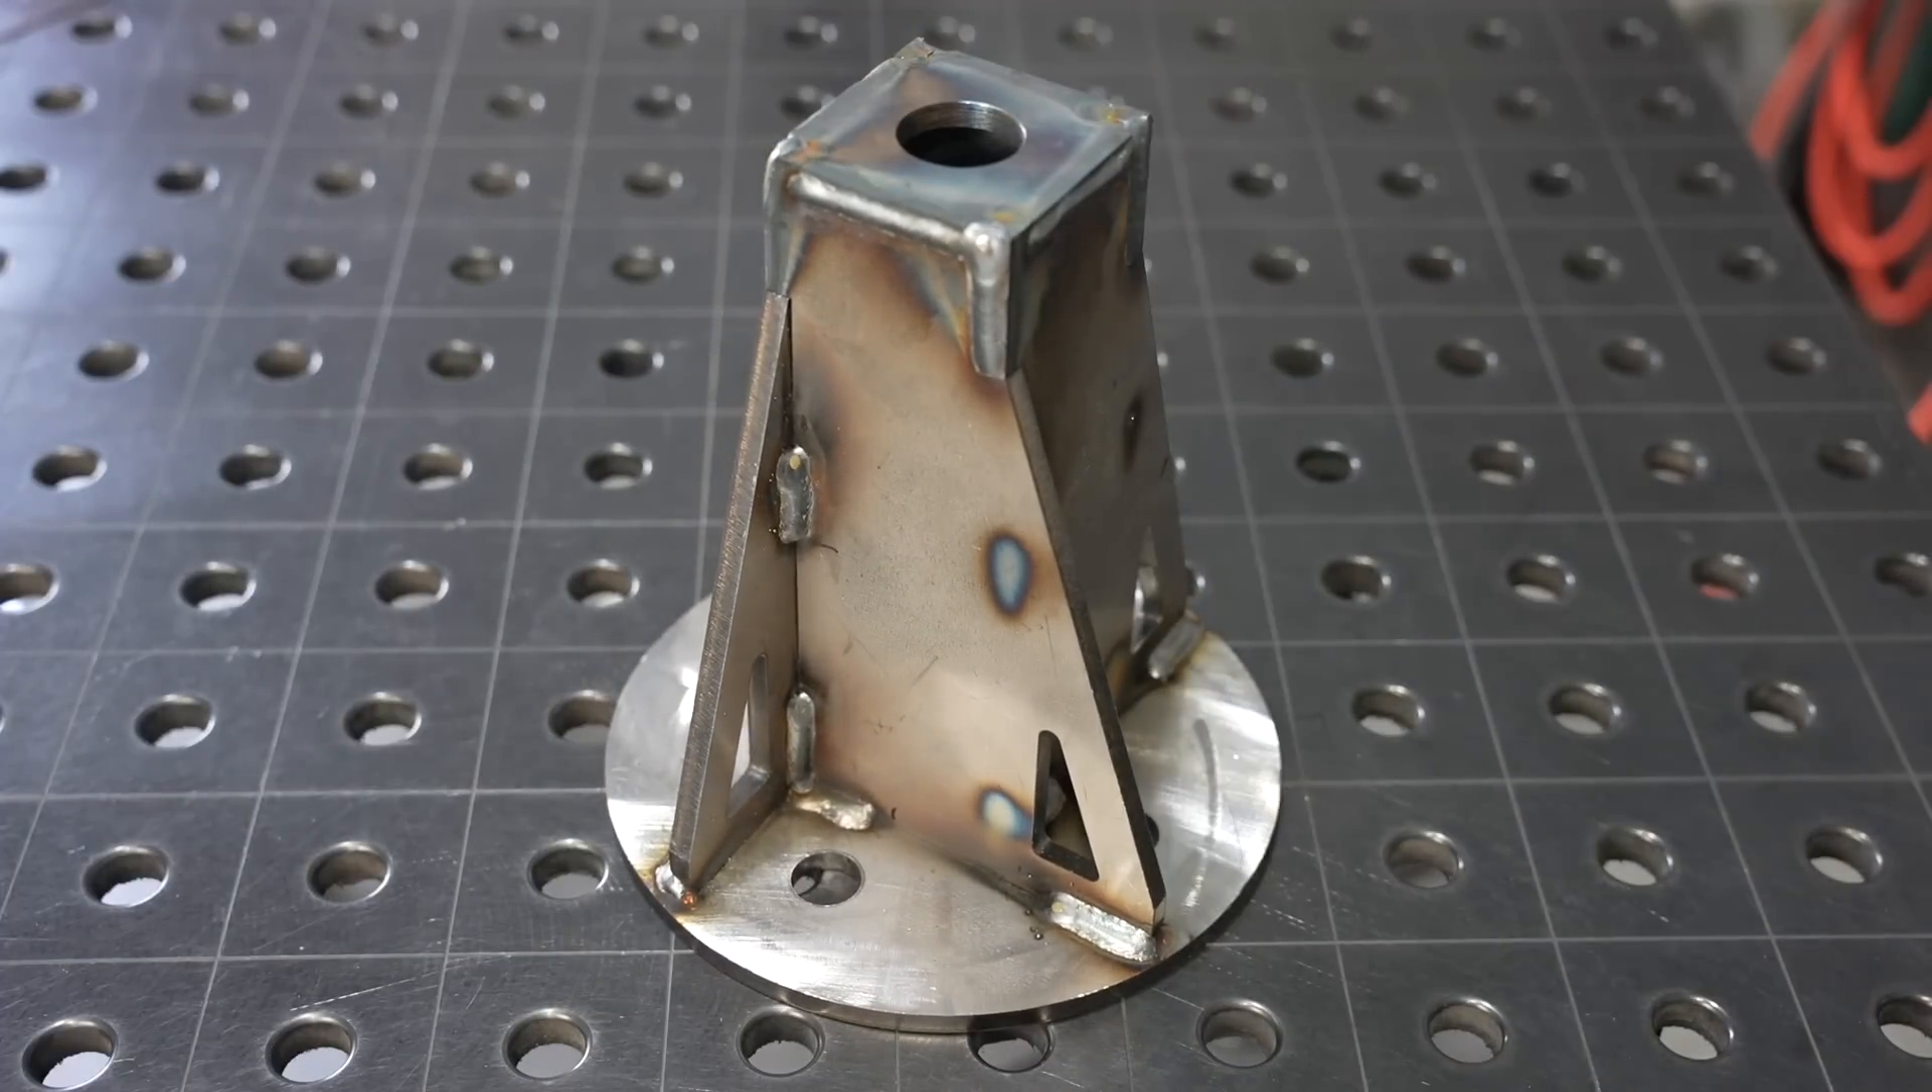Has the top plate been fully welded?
Yes.